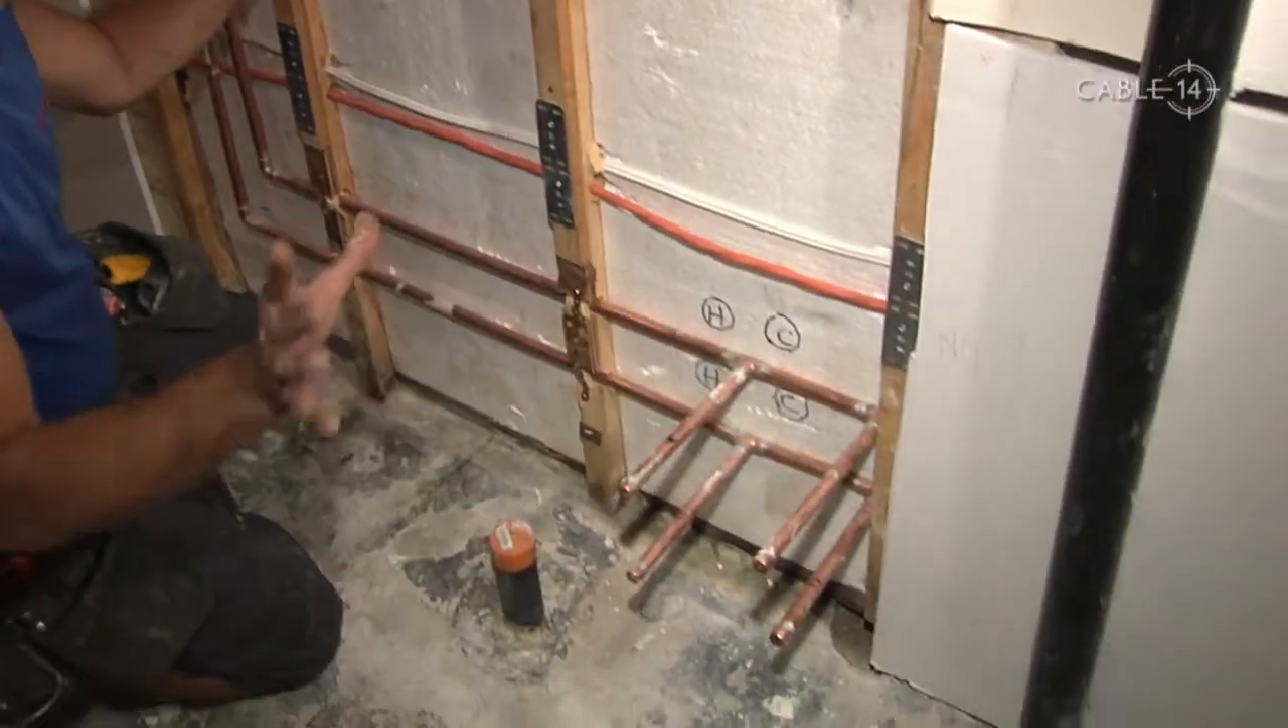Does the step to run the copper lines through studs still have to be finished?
No.